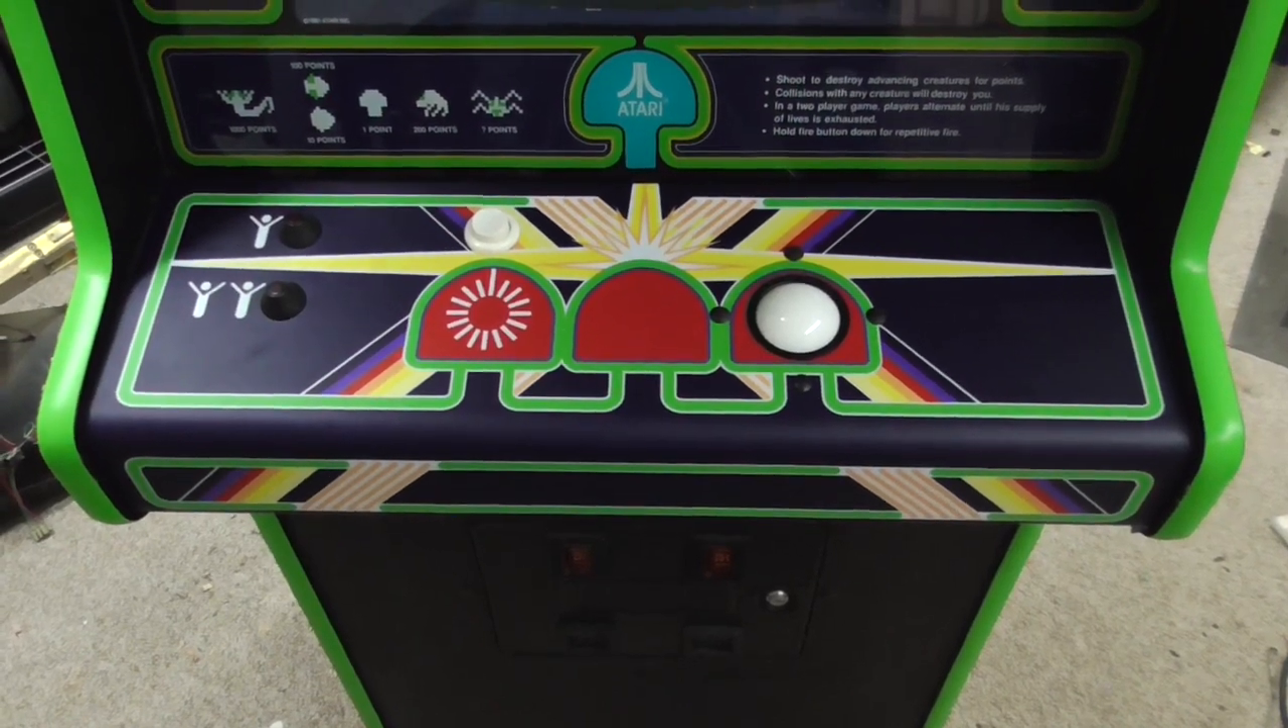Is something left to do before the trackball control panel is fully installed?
No.